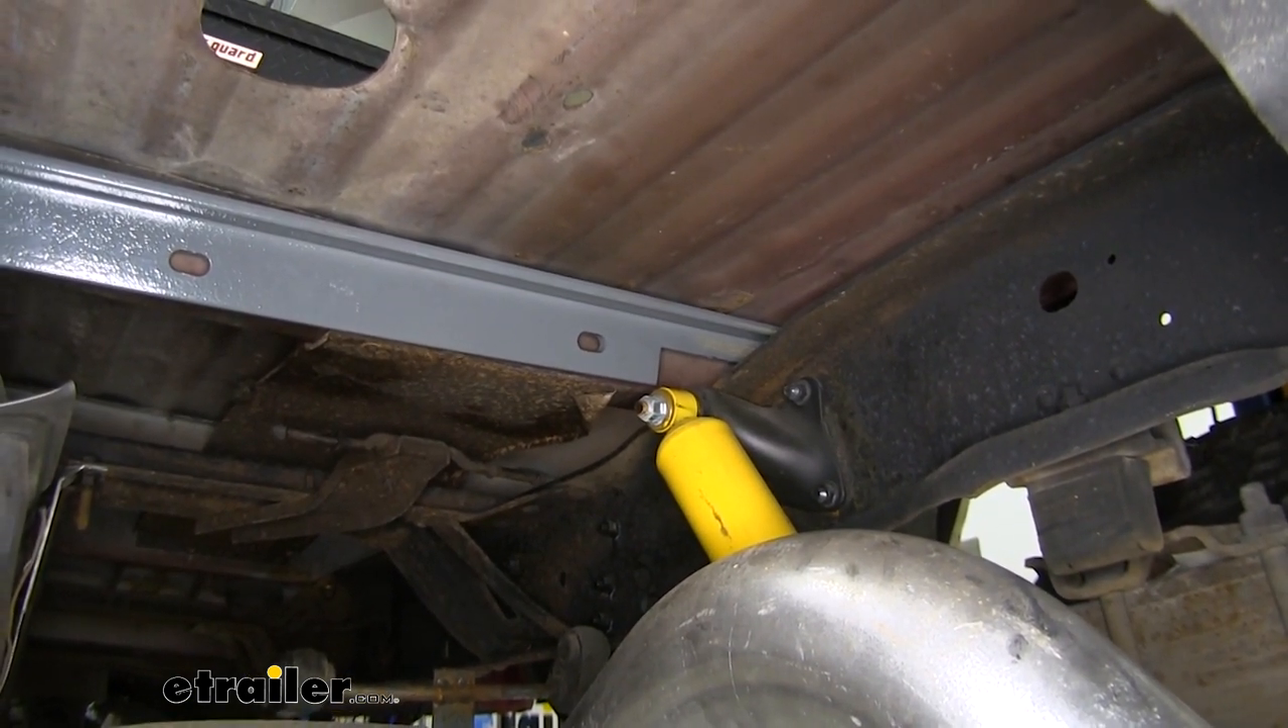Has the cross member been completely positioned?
Yes.